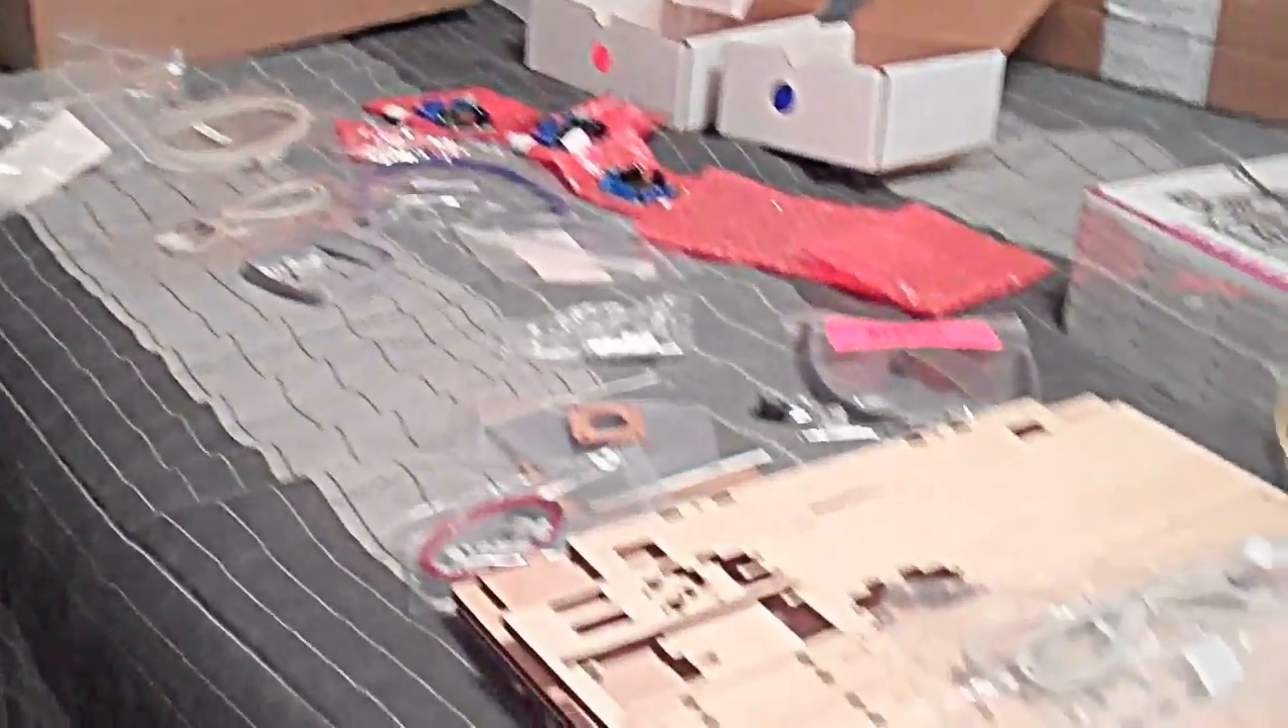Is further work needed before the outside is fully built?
Yes.